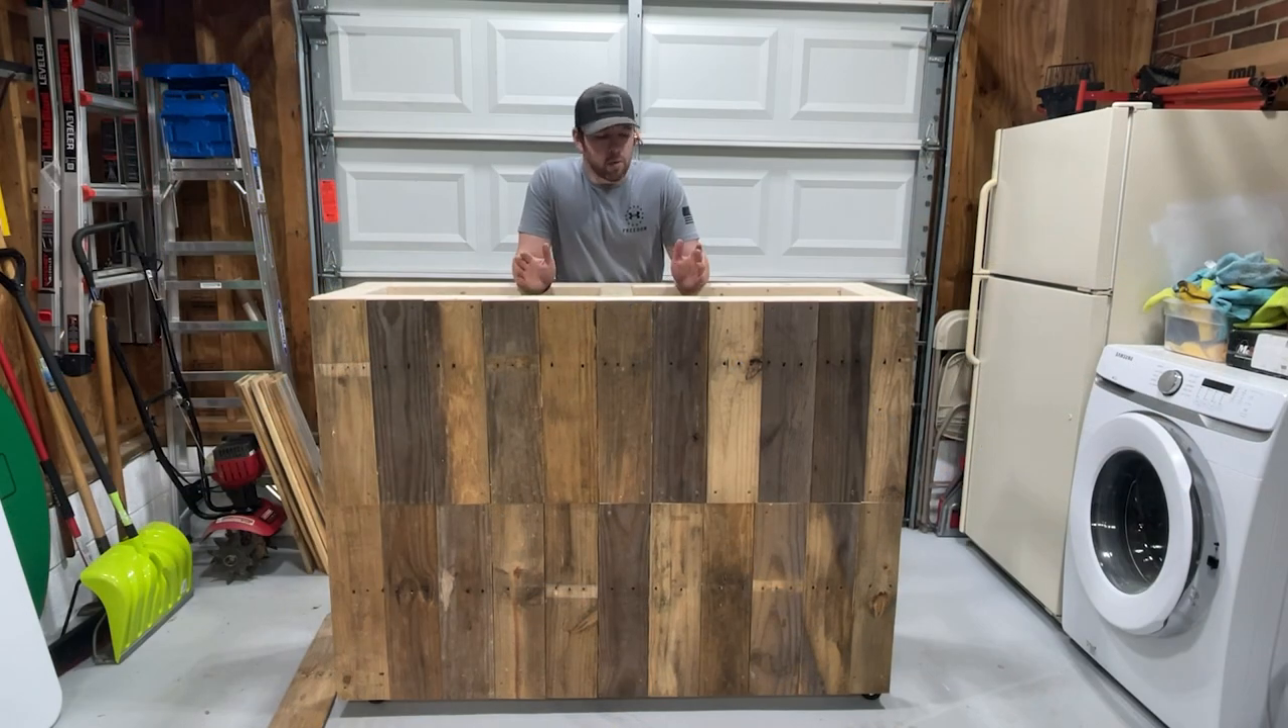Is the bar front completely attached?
Yes.